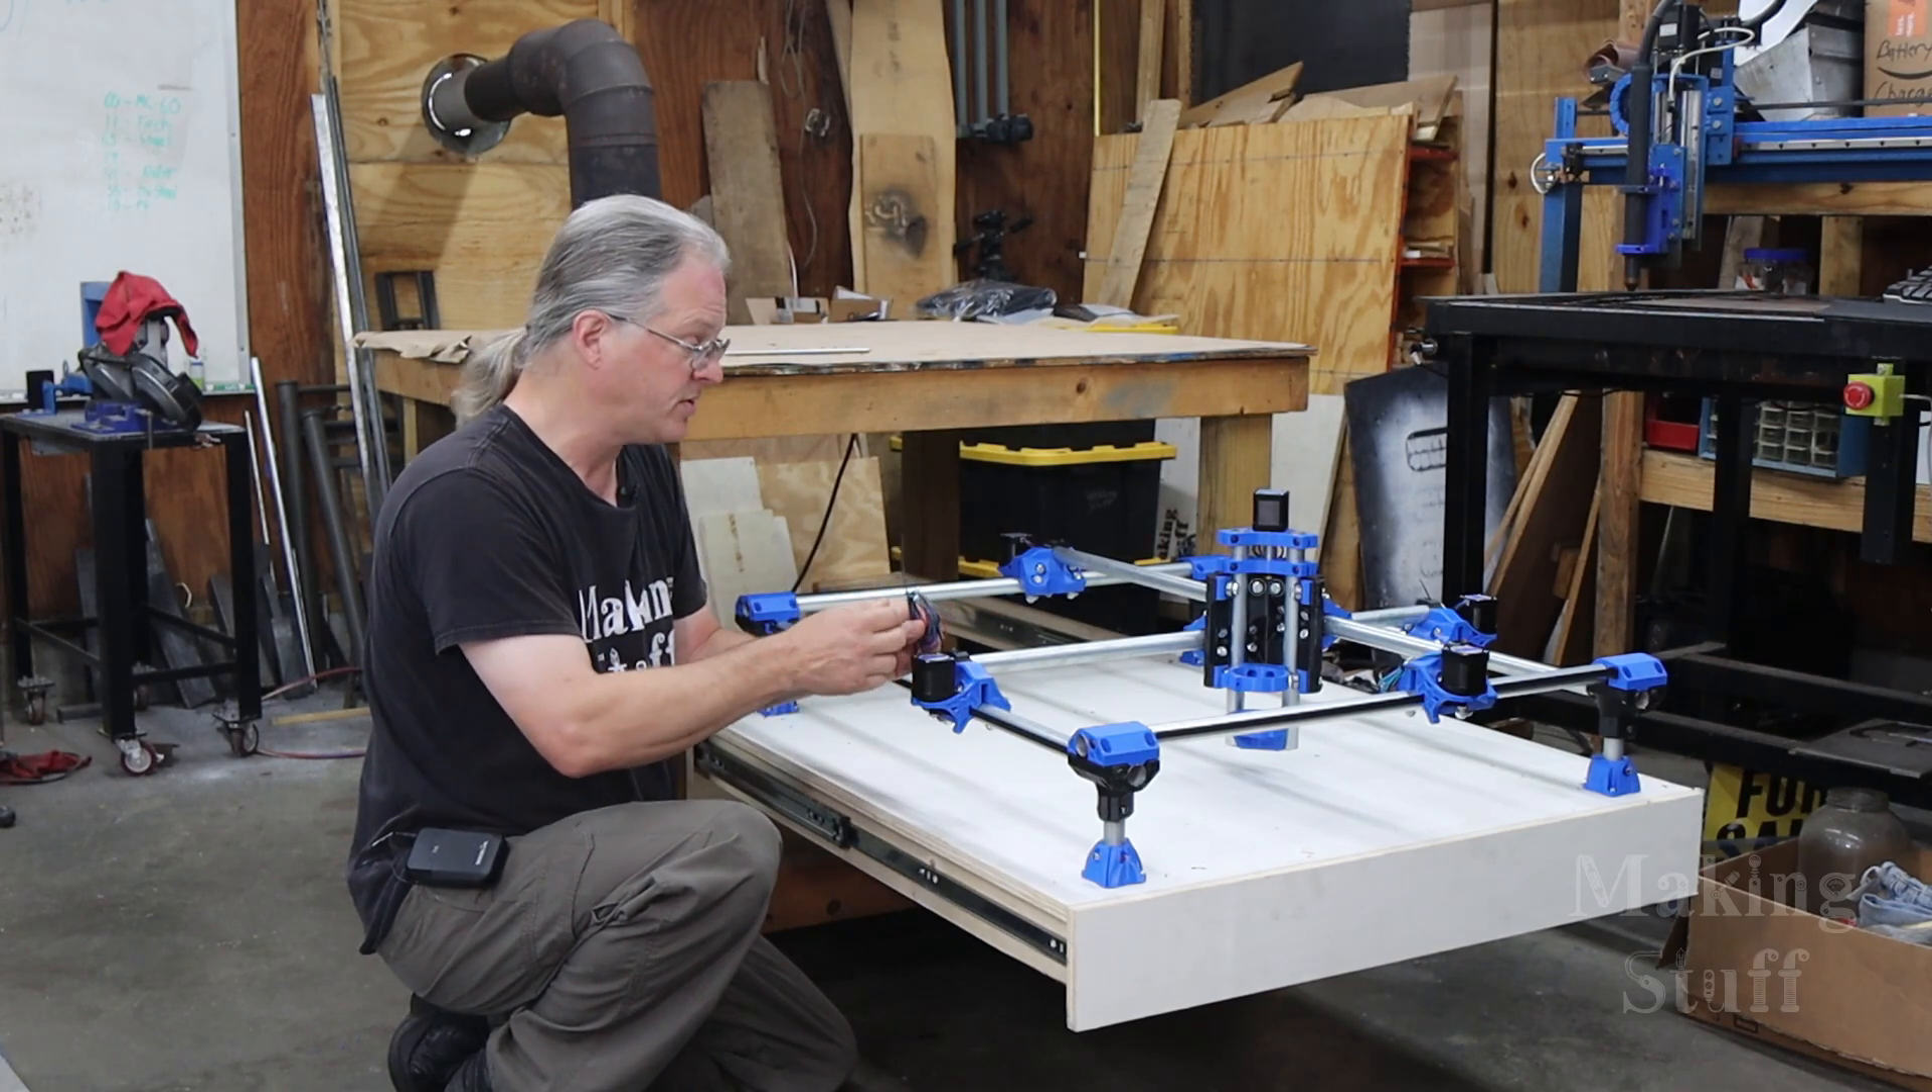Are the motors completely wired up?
No.